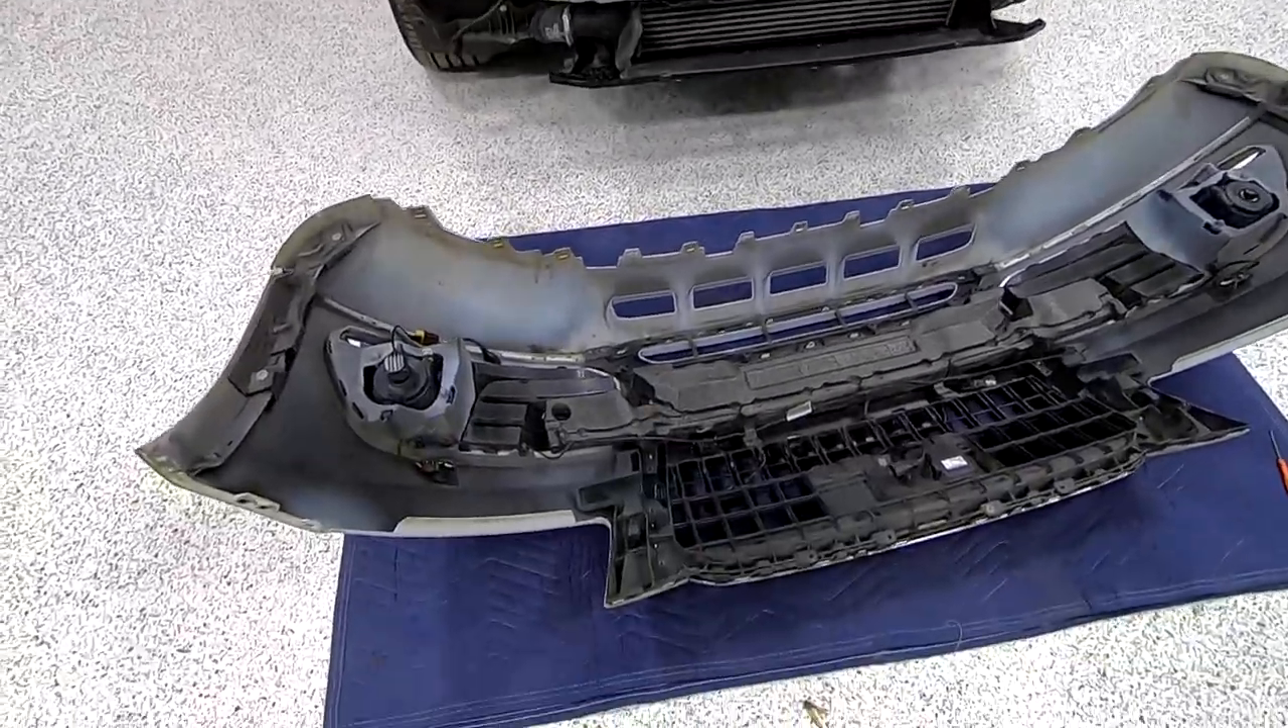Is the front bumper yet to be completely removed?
No.